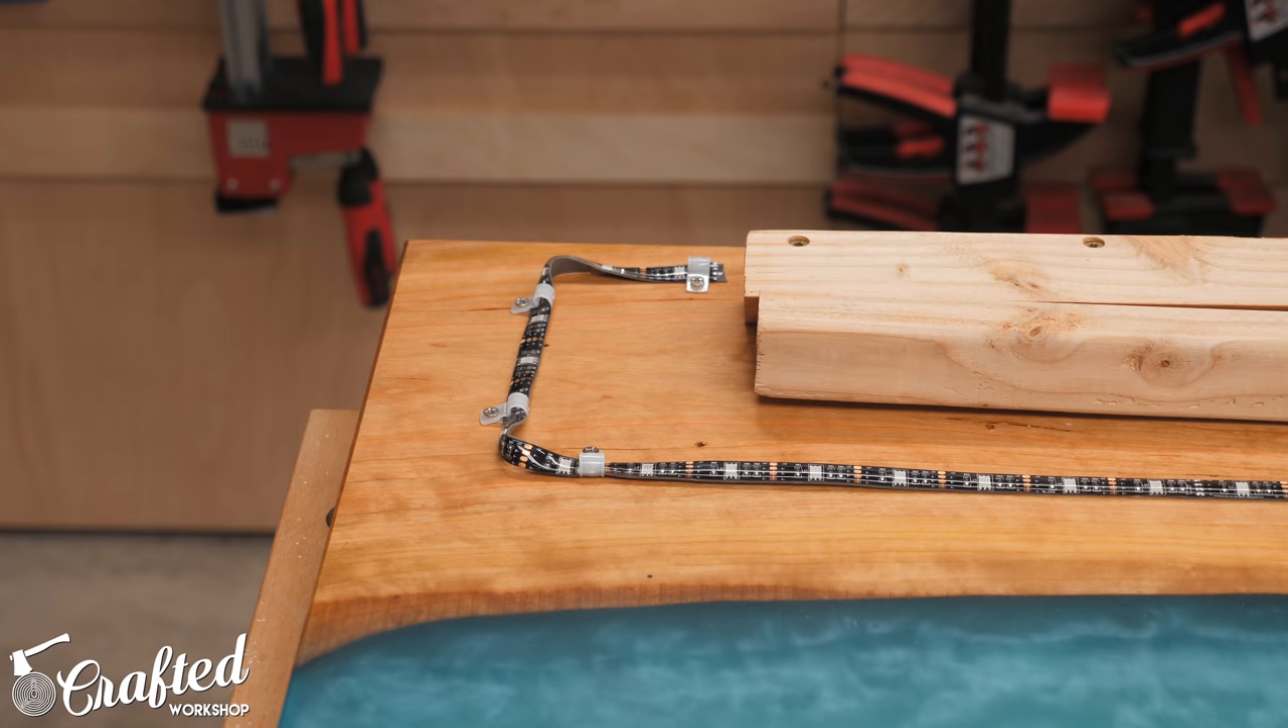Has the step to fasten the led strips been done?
Yes.